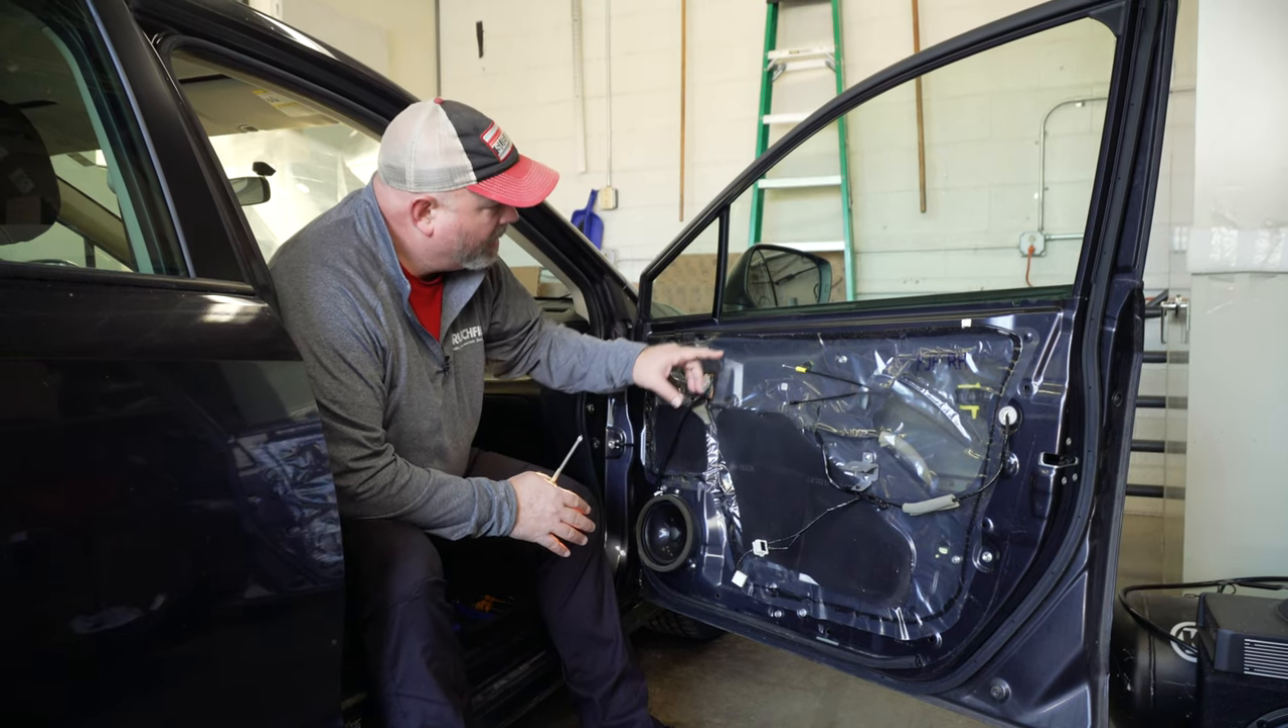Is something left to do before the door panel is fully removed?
No.